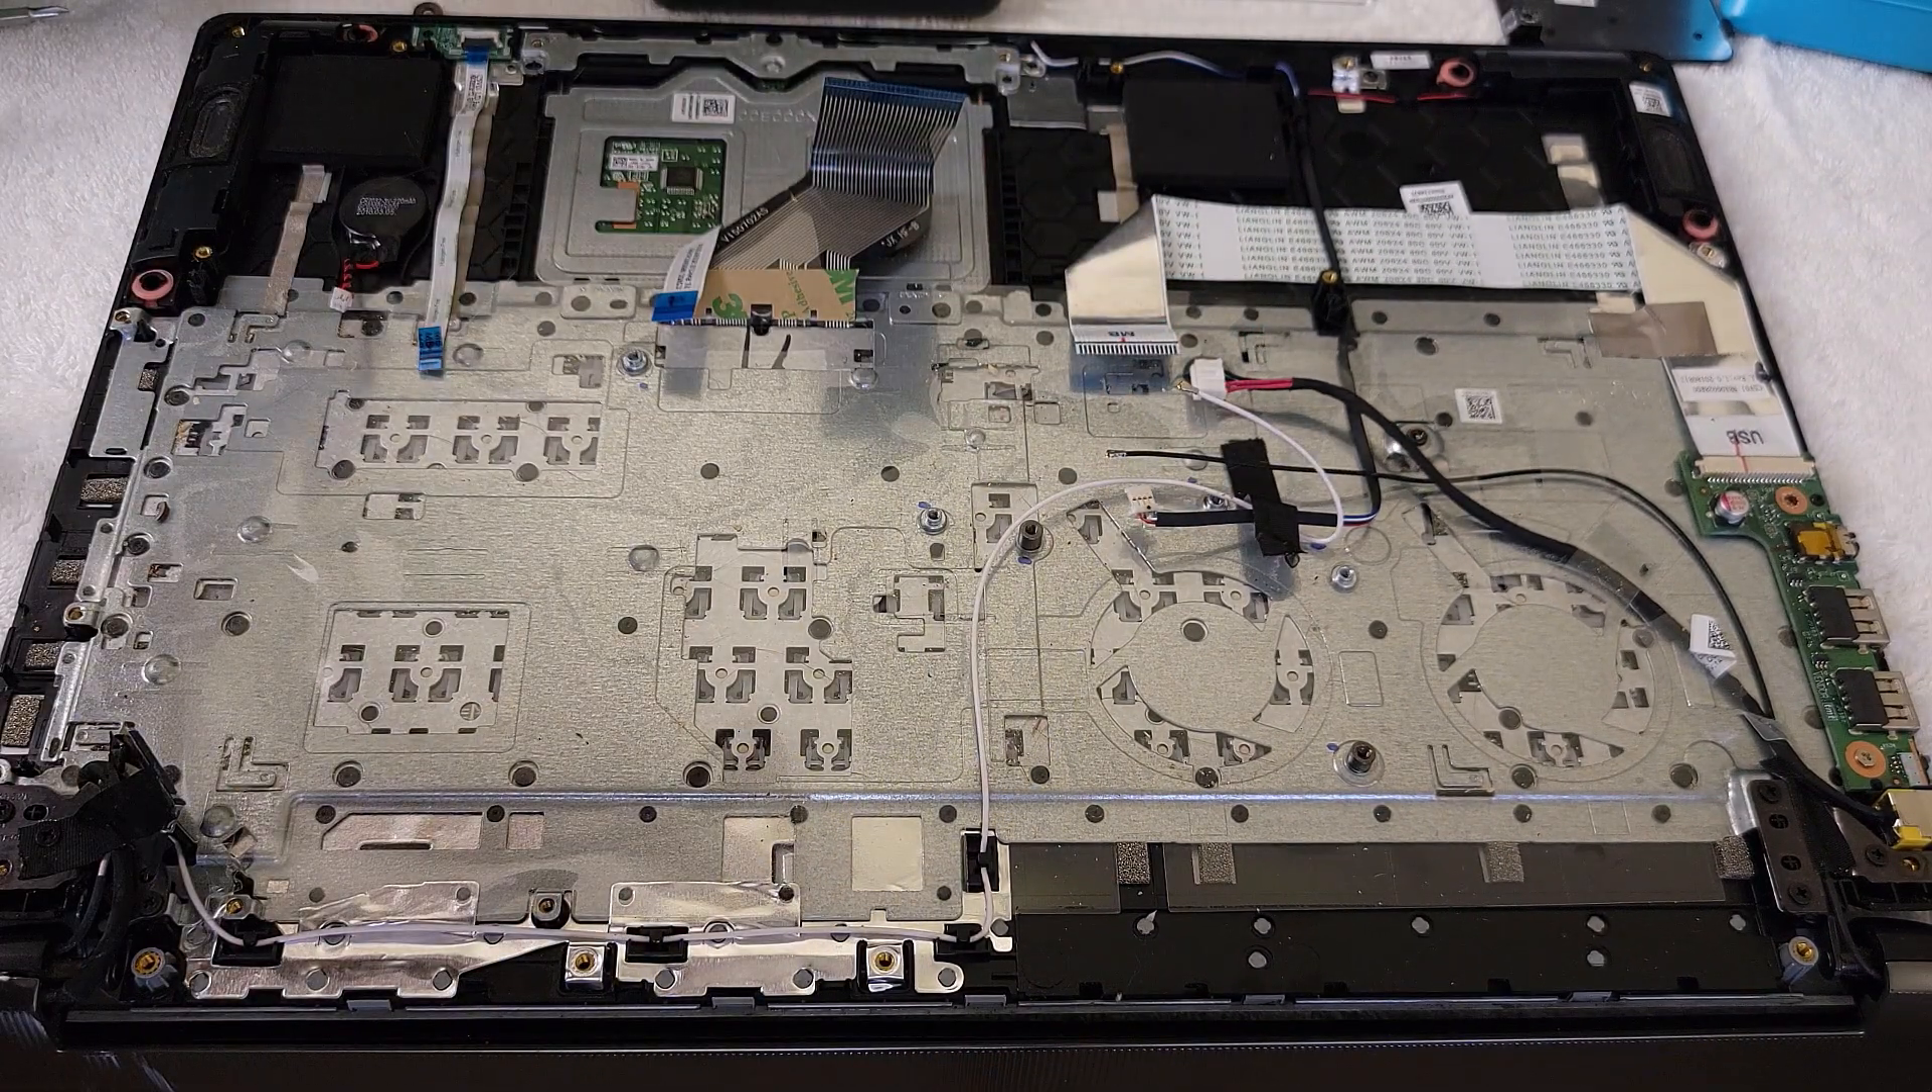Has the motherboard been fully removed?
Yes.